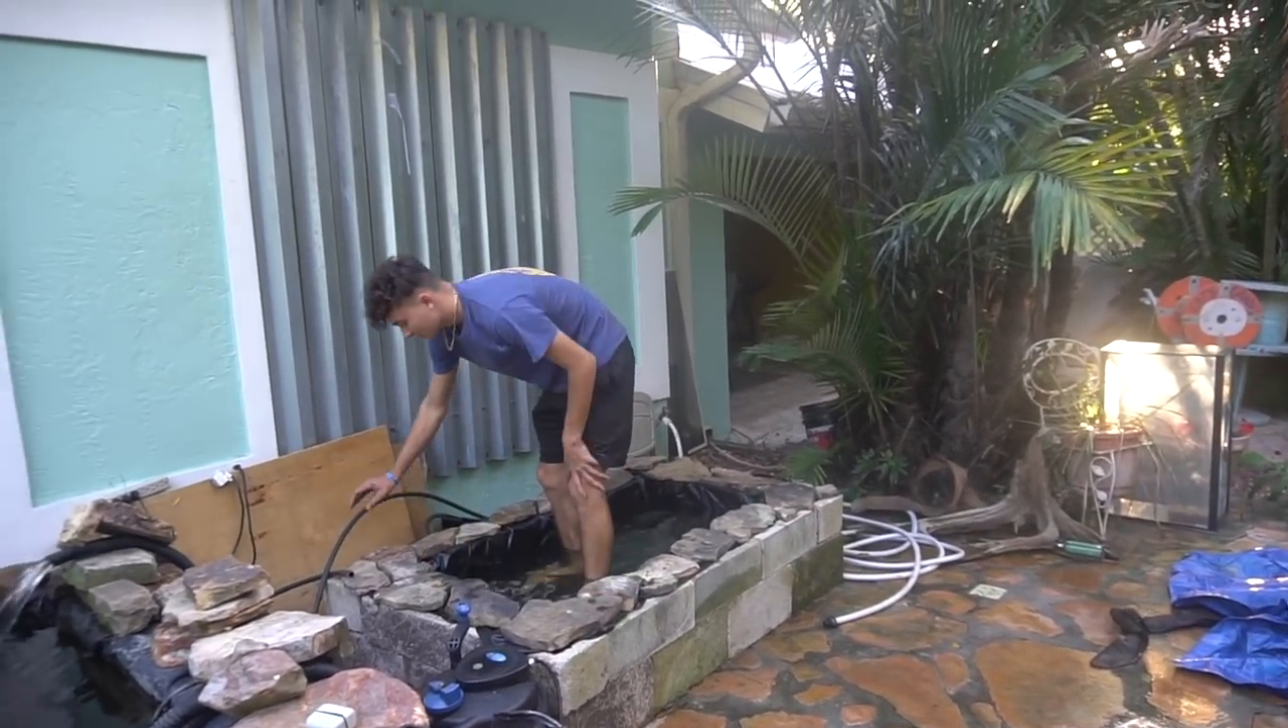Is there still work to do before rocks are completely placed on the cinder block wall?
No.